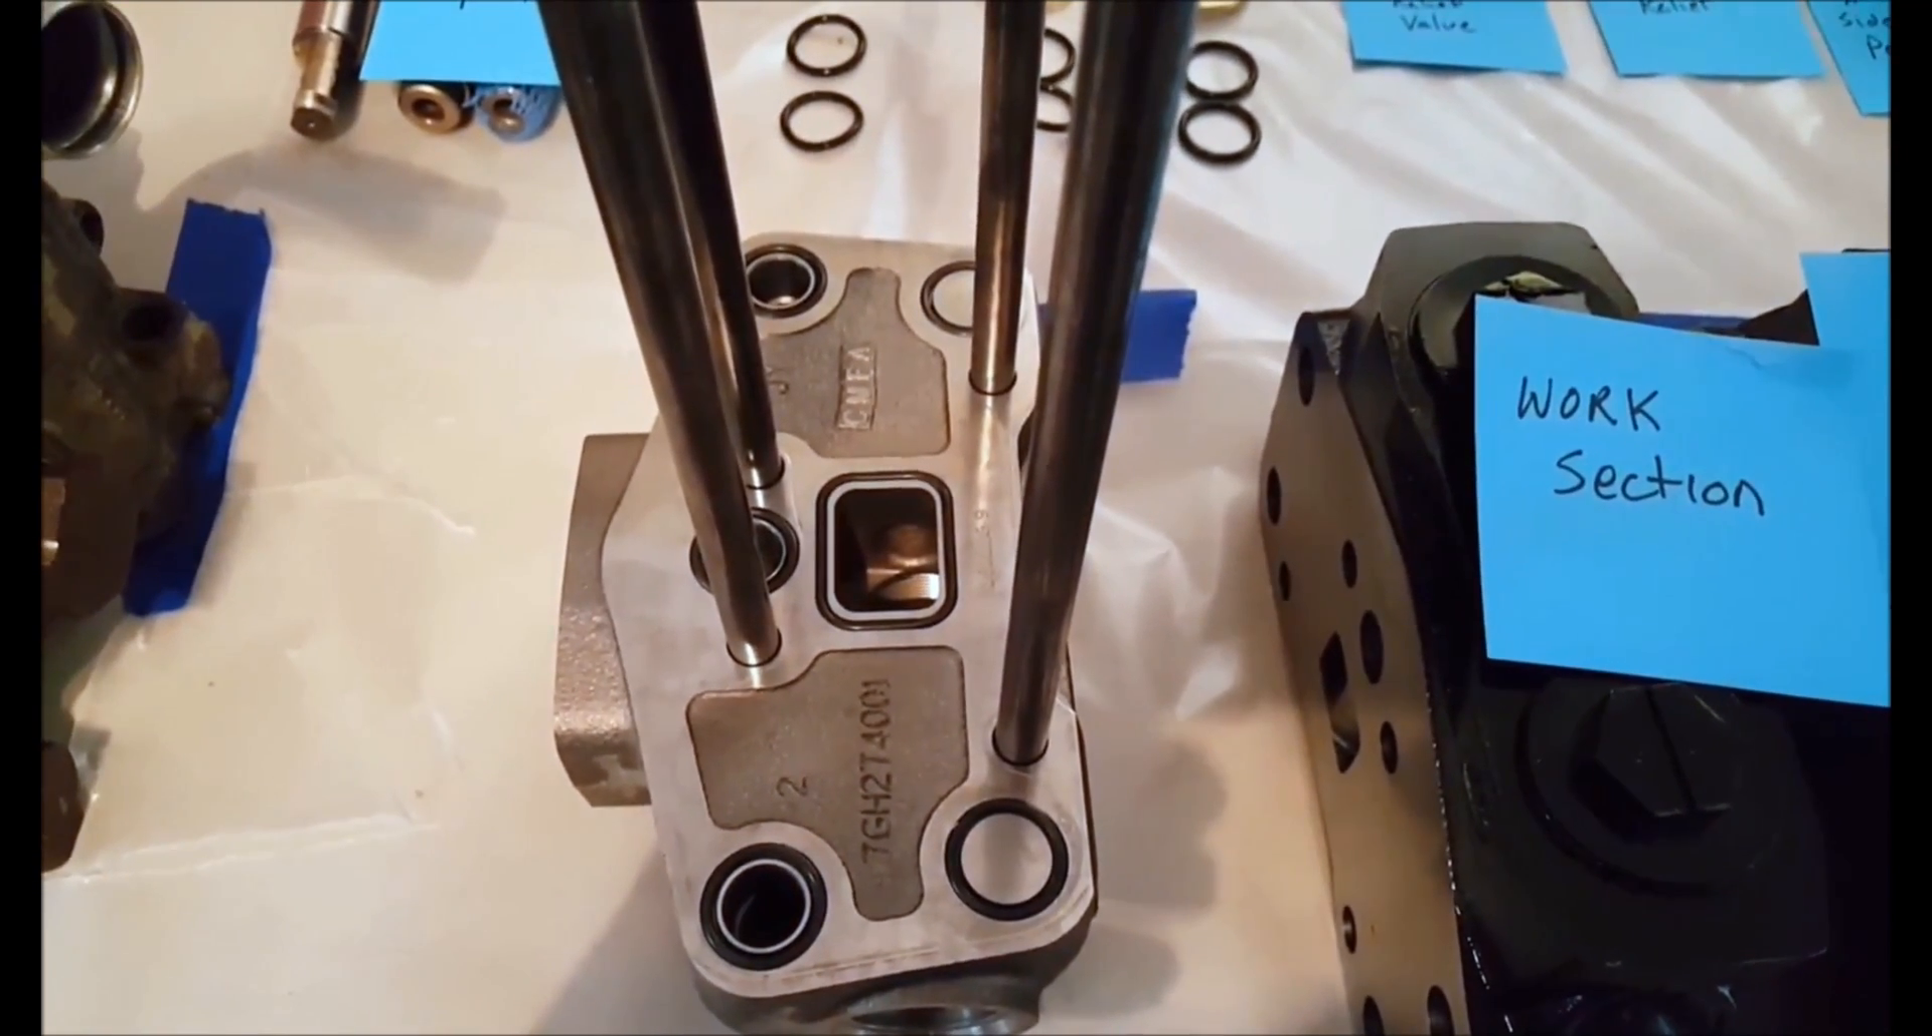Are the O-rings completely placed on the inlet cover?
Yes.